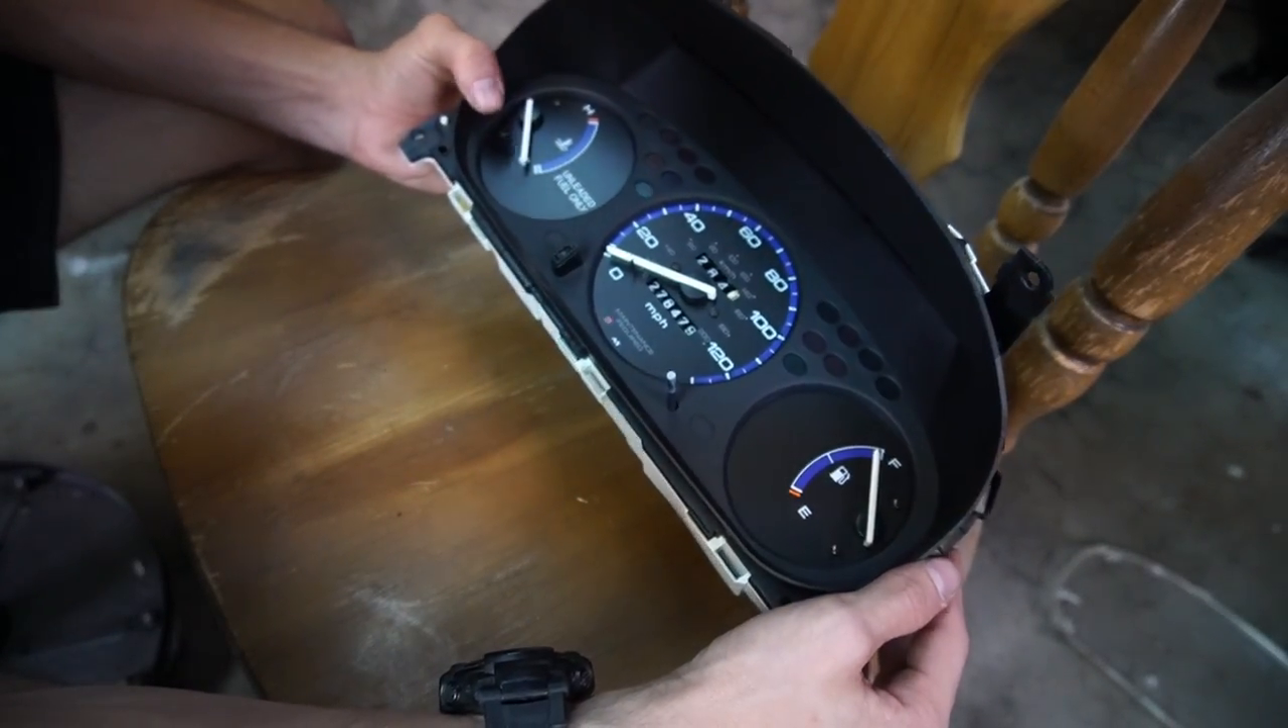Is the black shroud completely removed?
No.